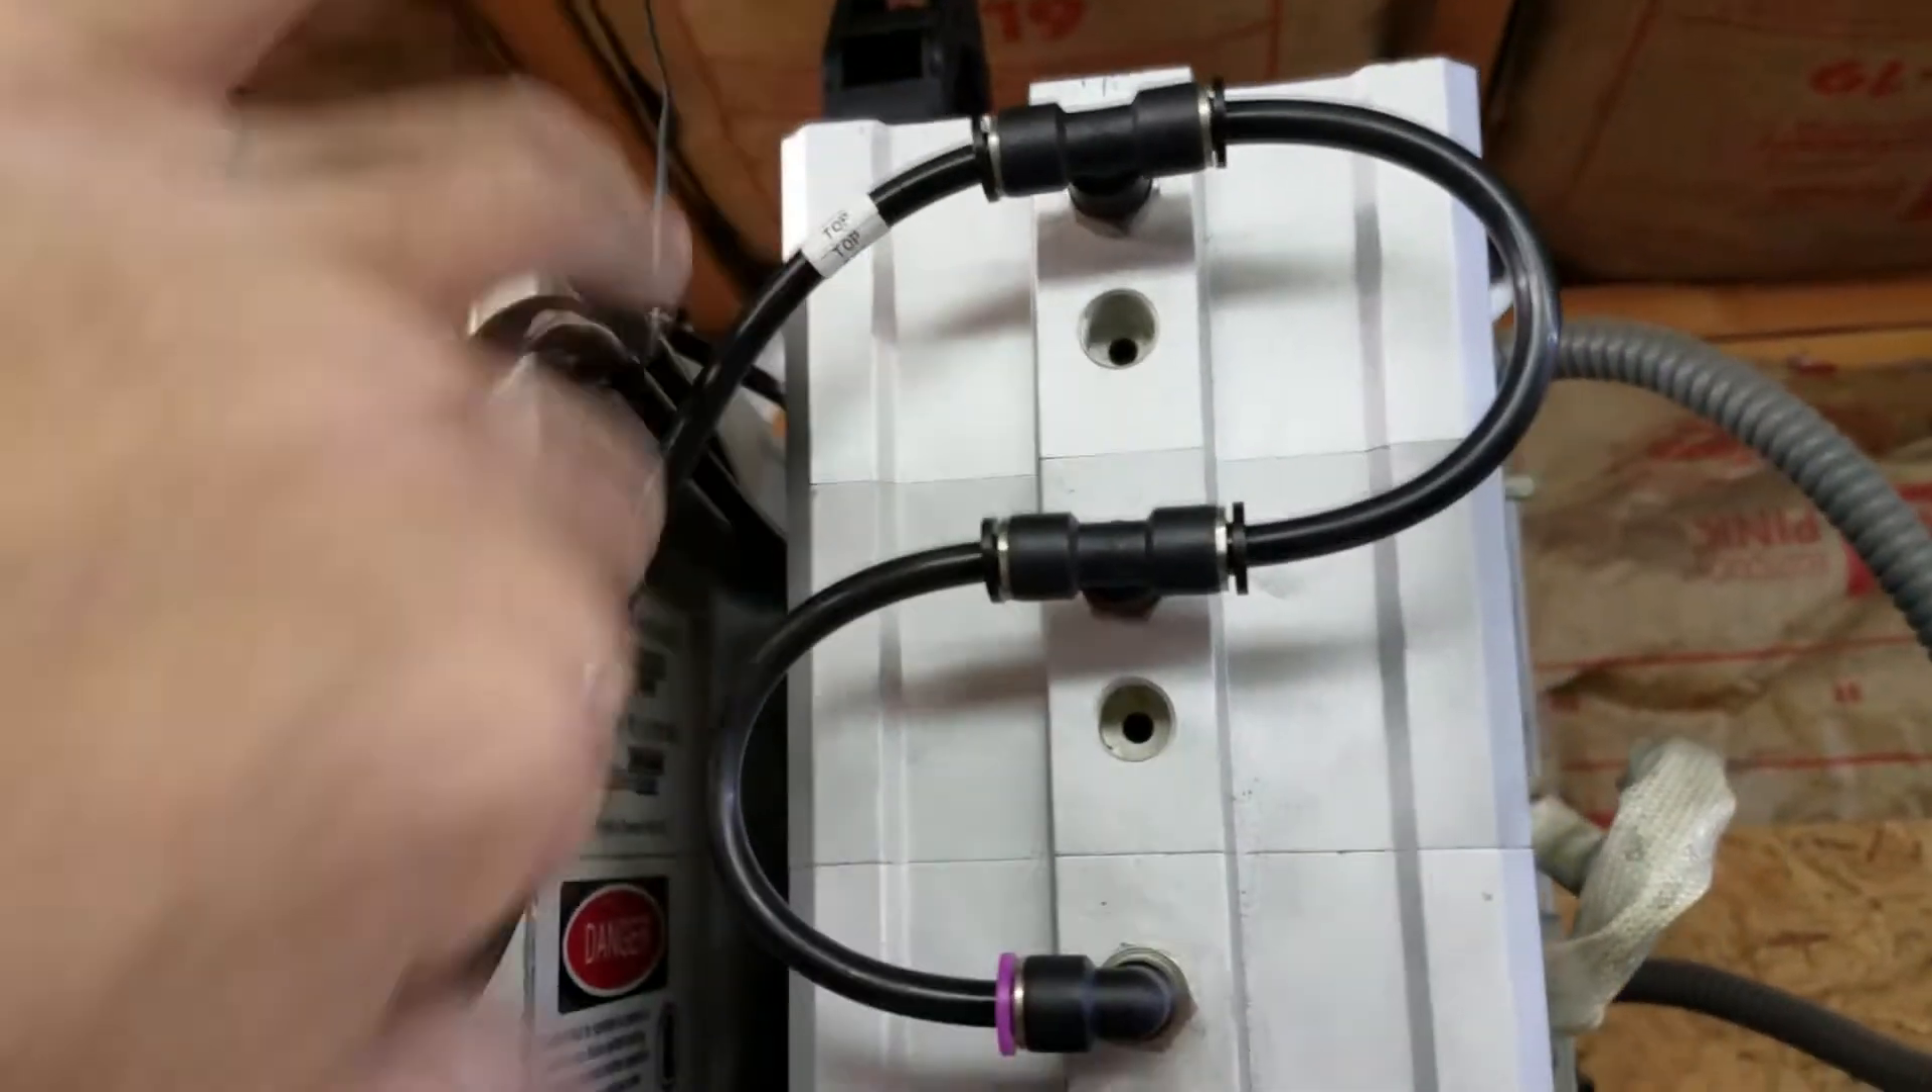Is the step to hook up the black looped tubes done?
Yes.